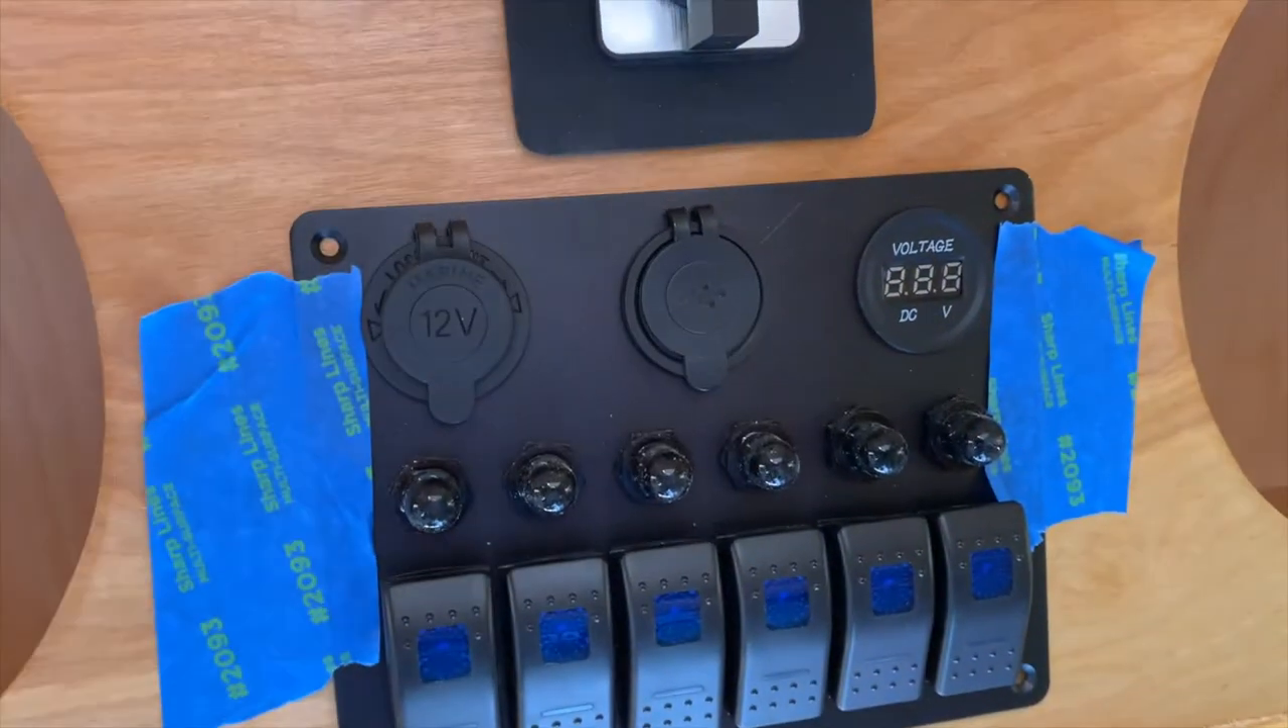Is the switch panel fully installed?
No.